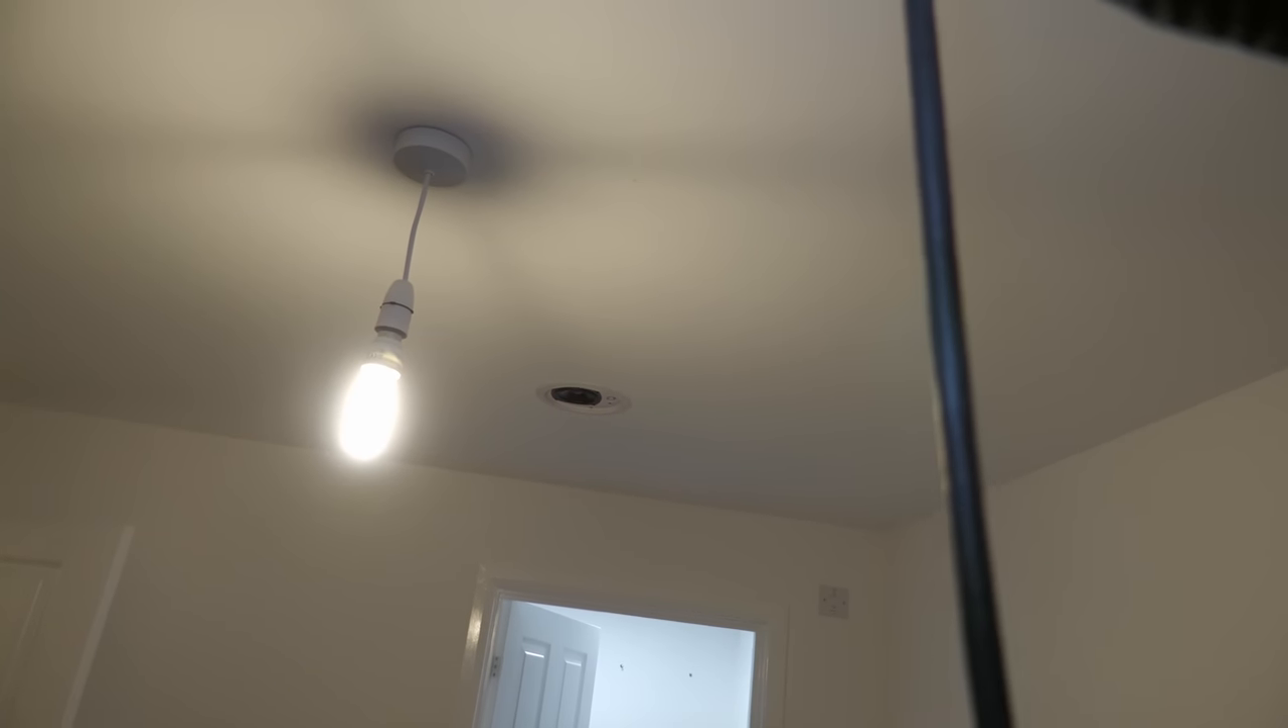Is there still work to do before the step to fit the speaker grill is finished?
Yes.